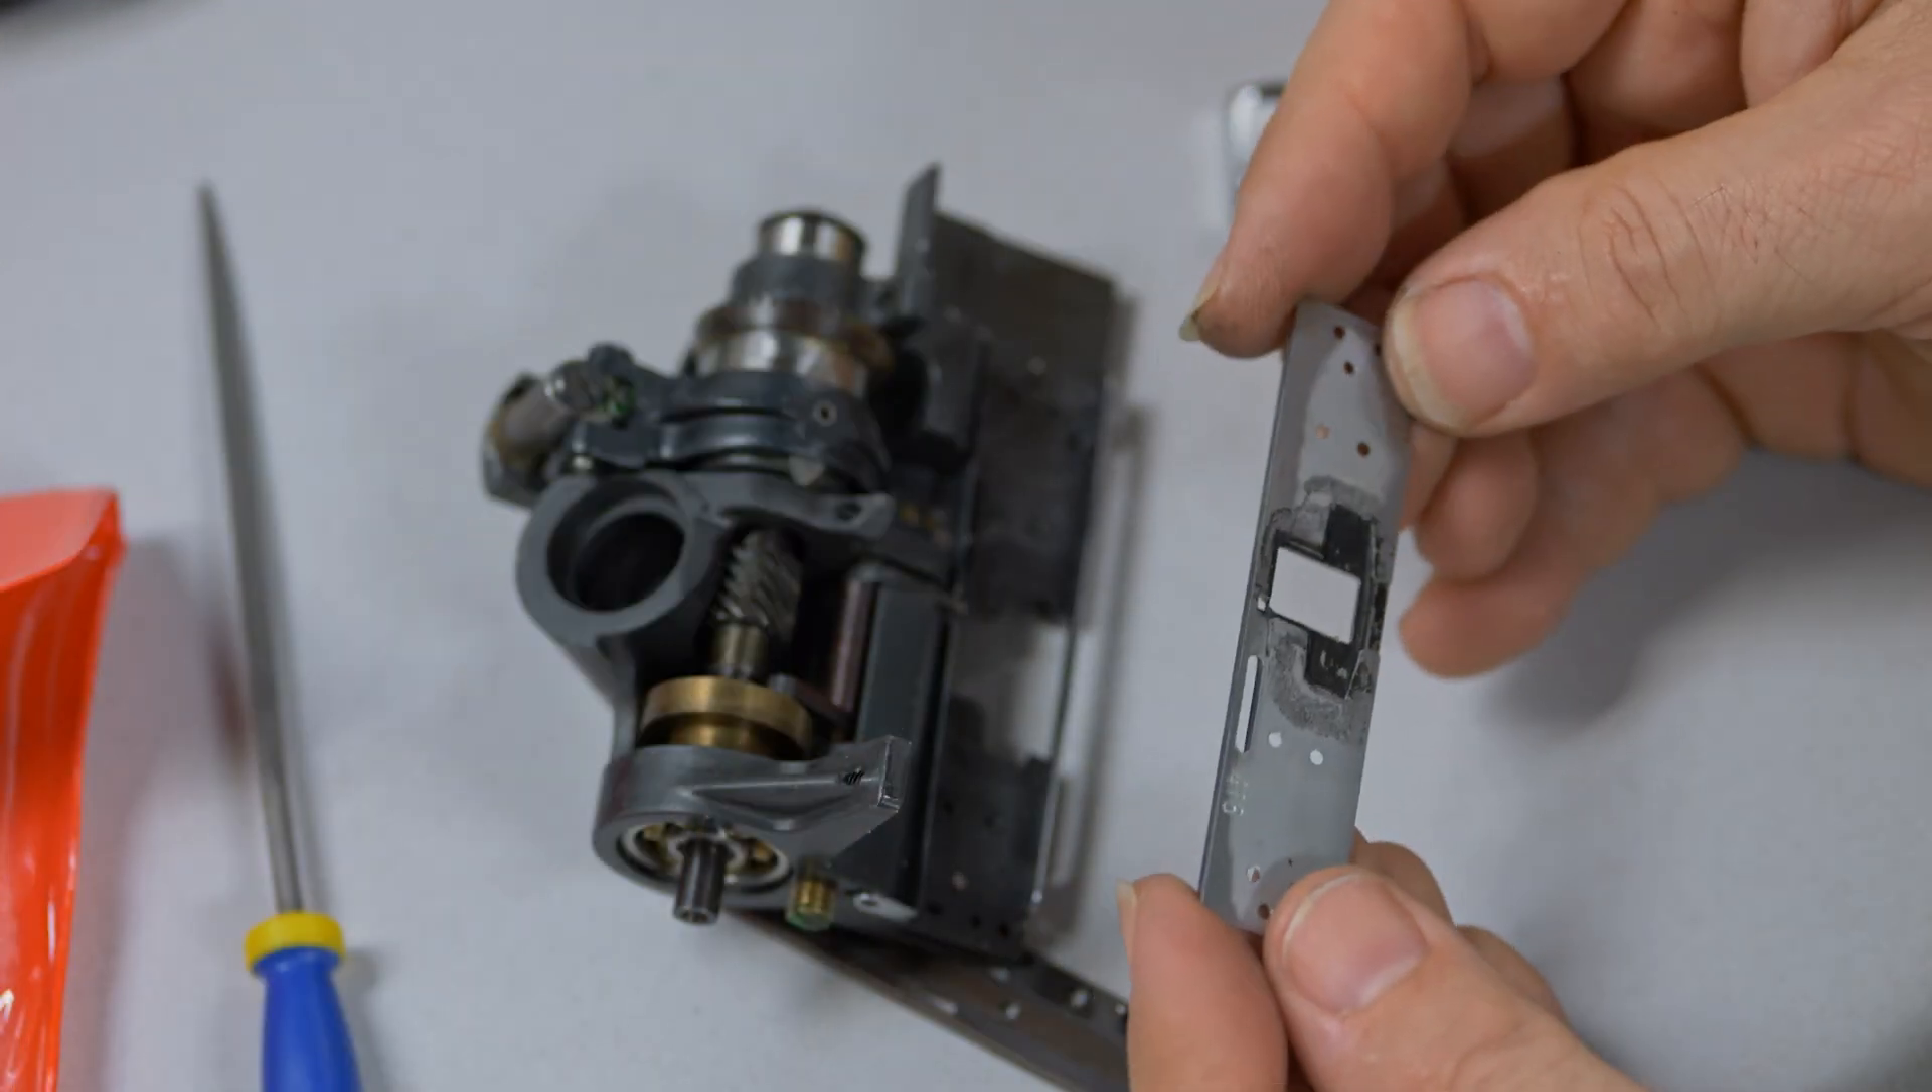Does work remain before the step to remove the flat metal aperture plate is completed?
No.